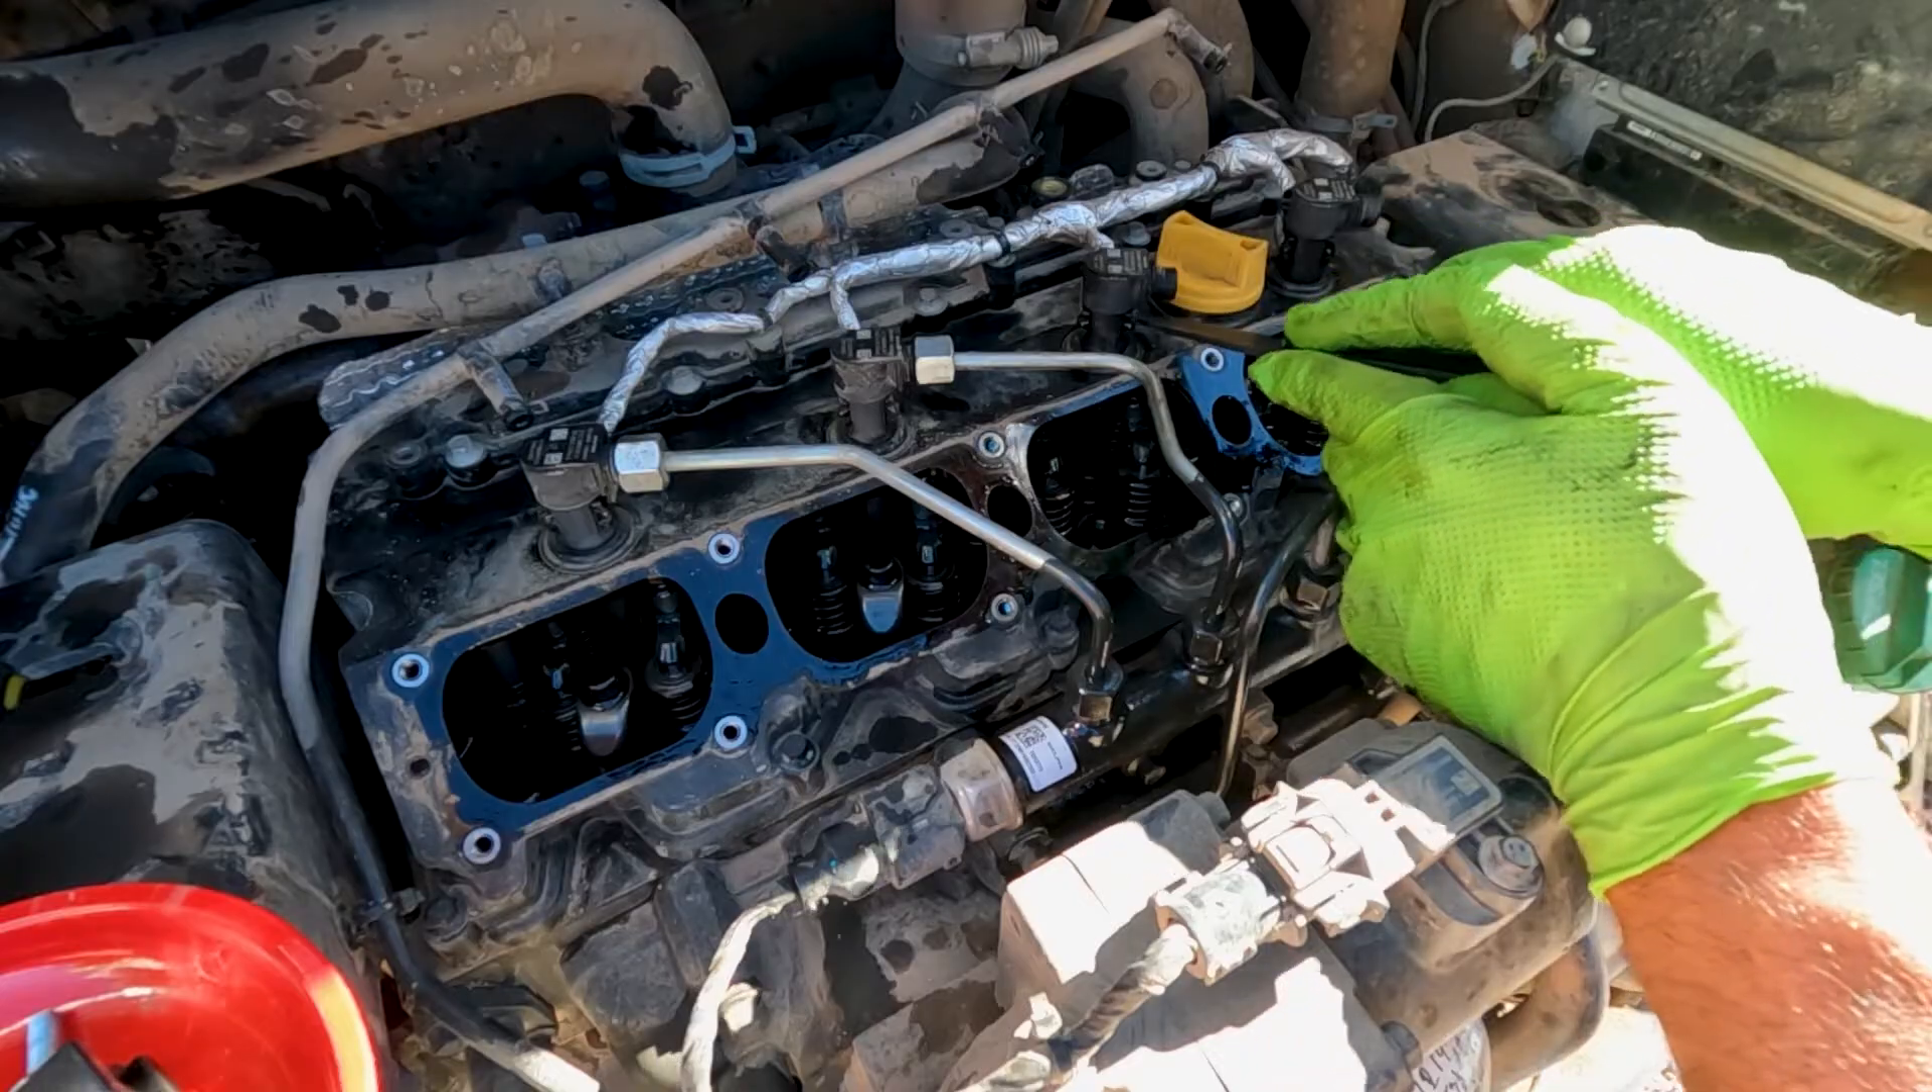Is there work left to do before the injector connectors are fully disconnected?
Yes.